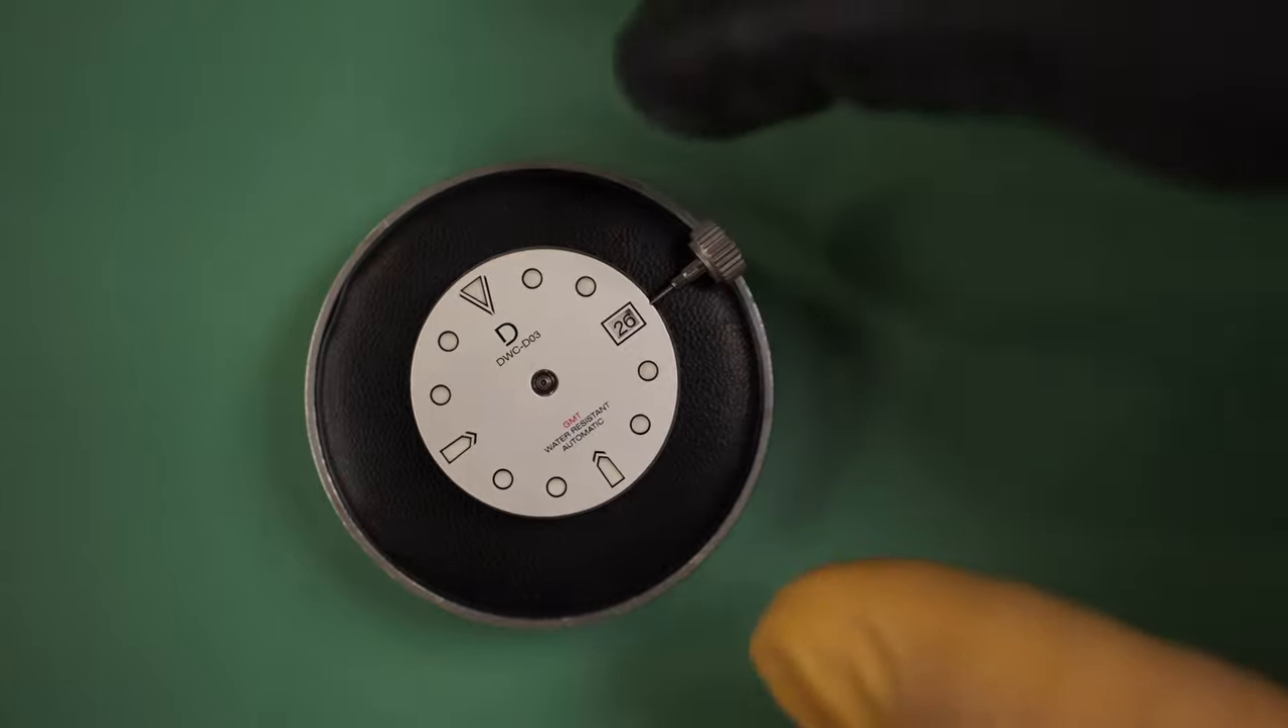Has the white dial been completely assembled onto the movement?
Yes.